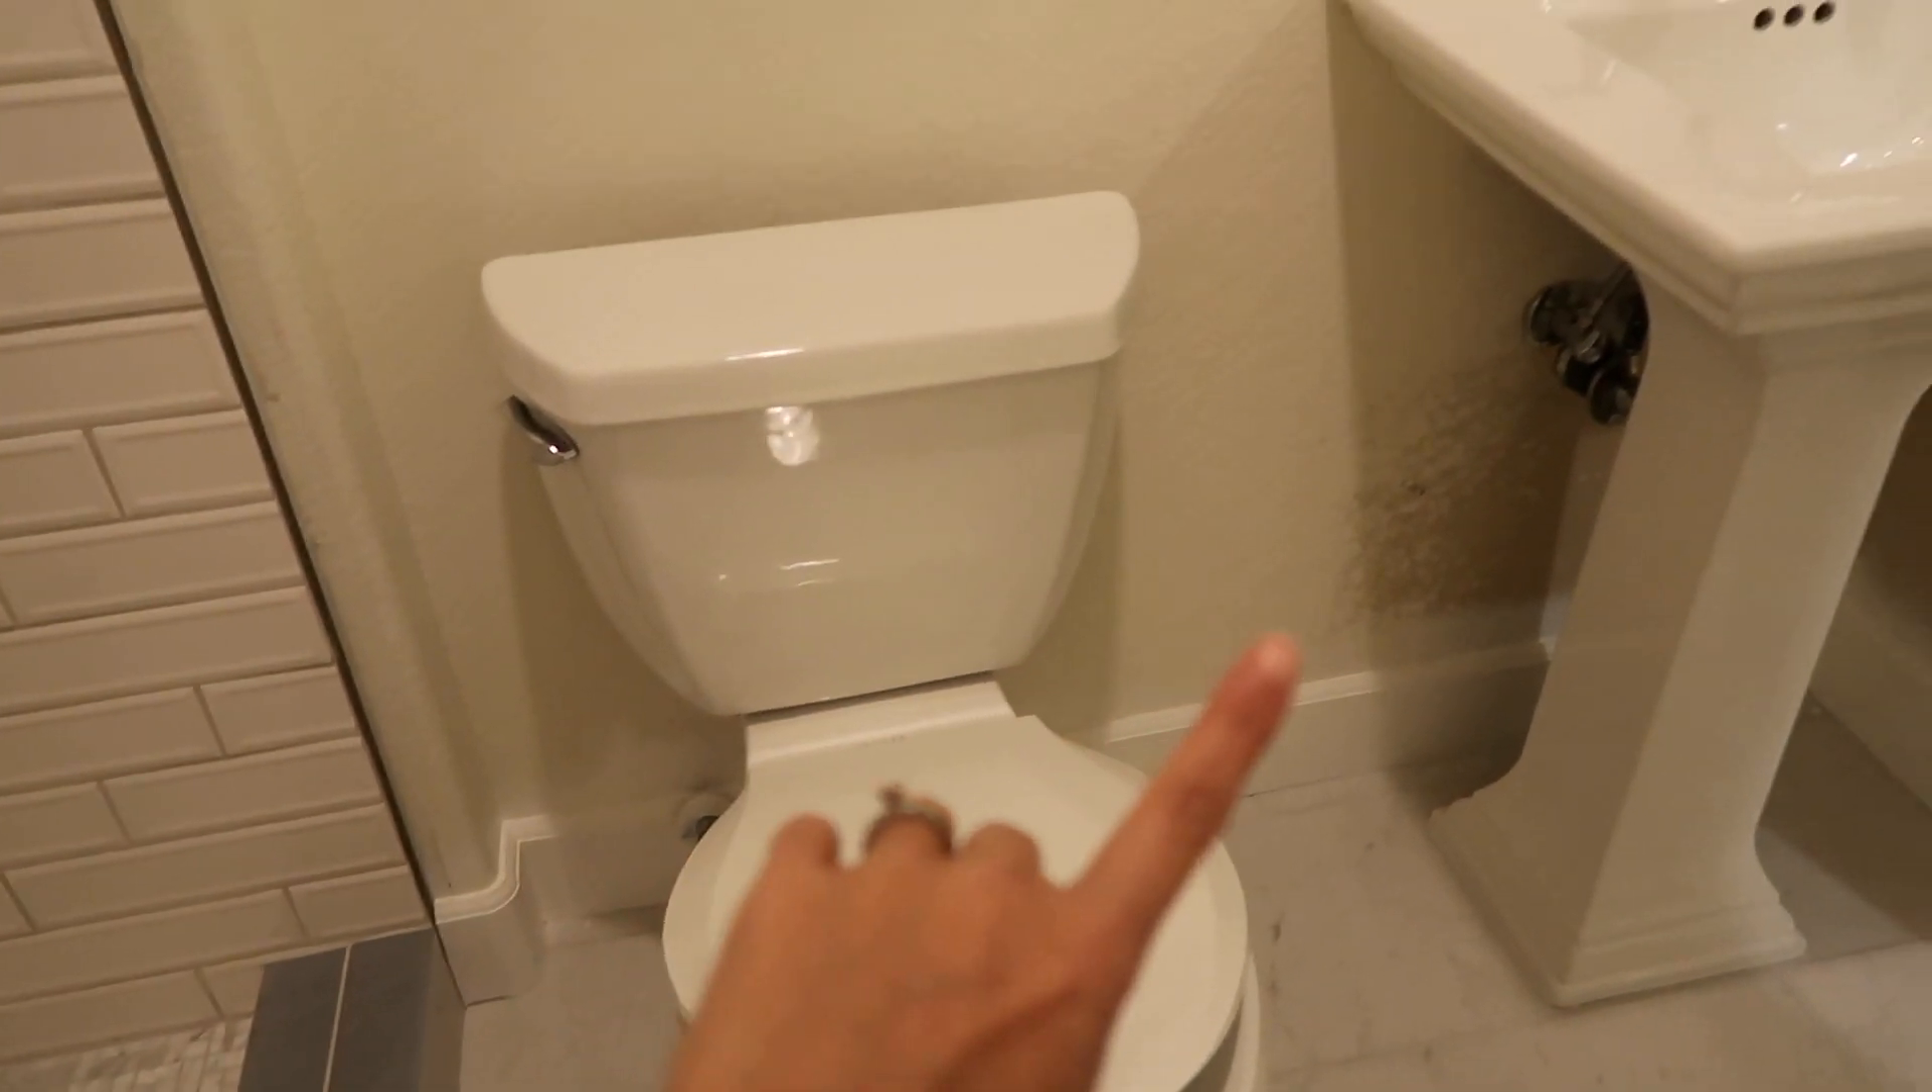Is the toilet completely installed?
Yes.